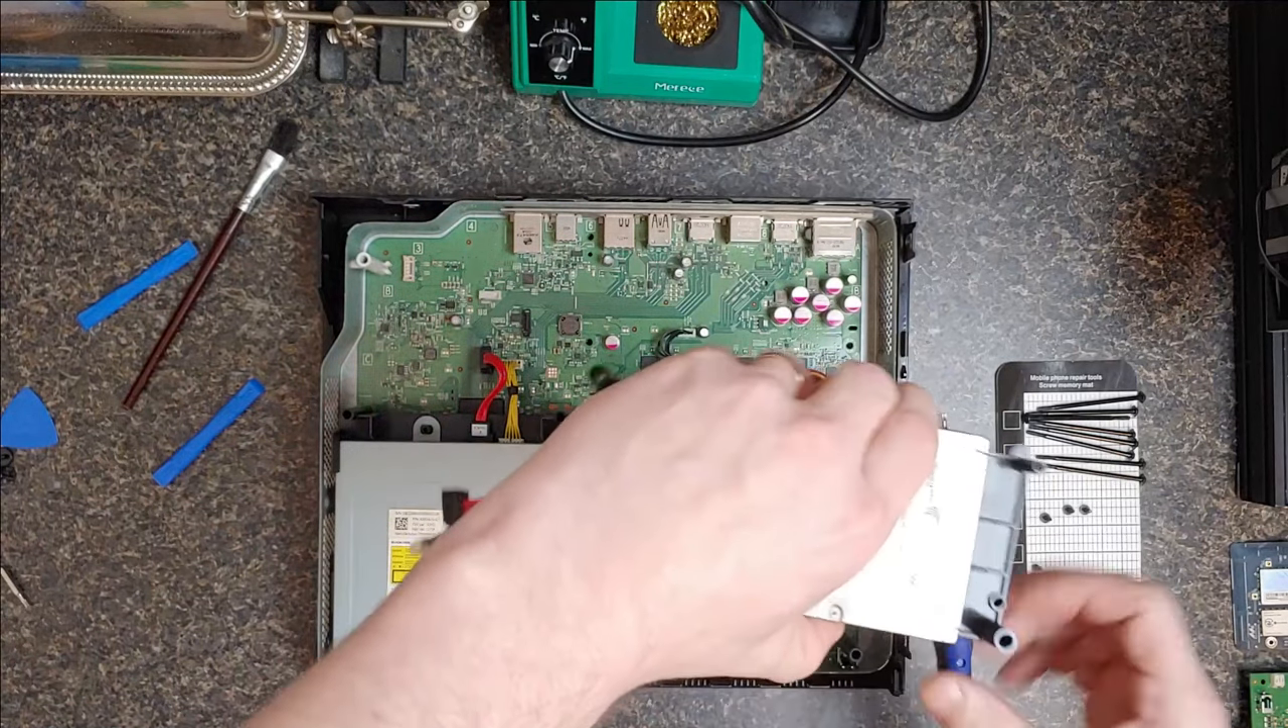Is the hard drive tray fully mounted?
No.